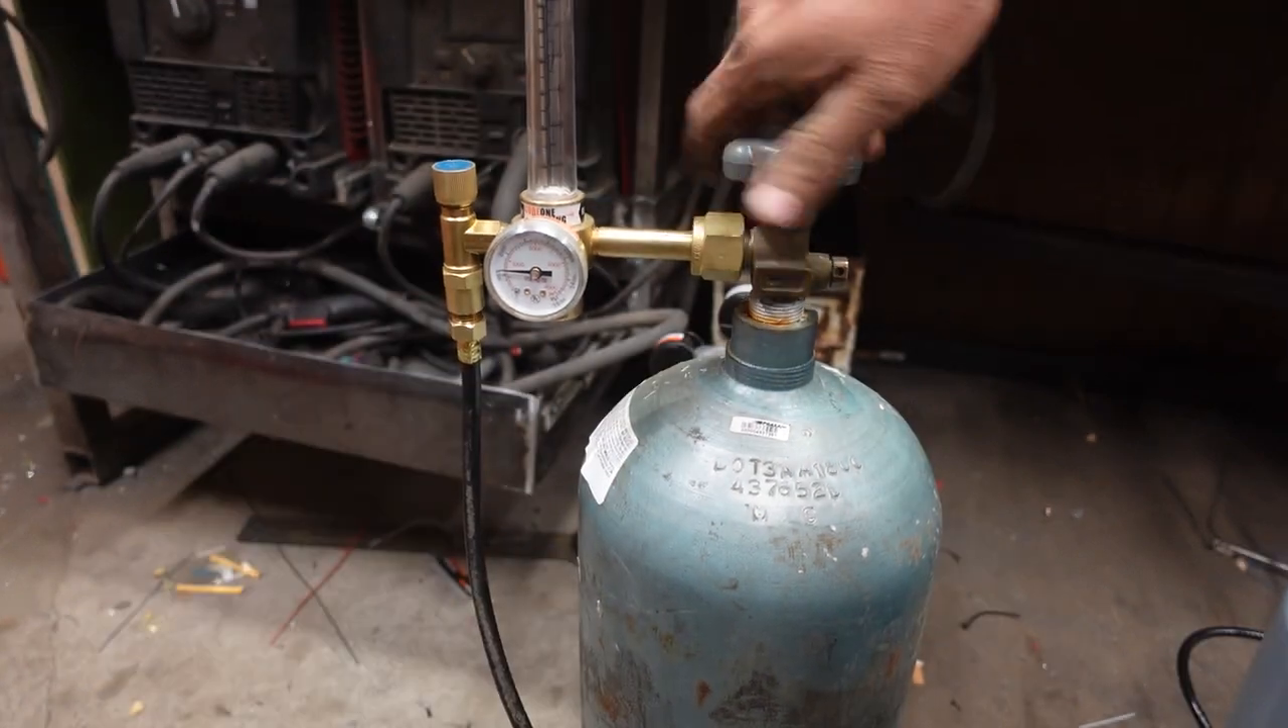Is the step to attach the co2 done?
Yes.